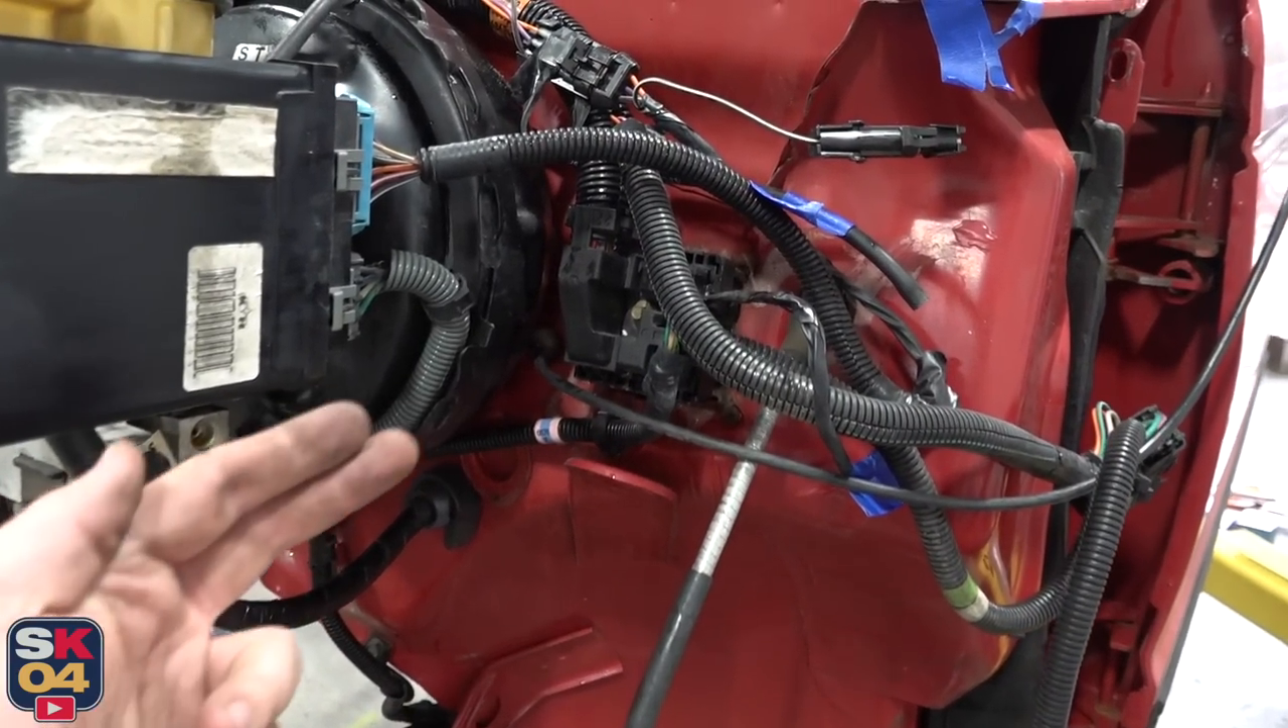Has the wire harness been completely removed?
No.